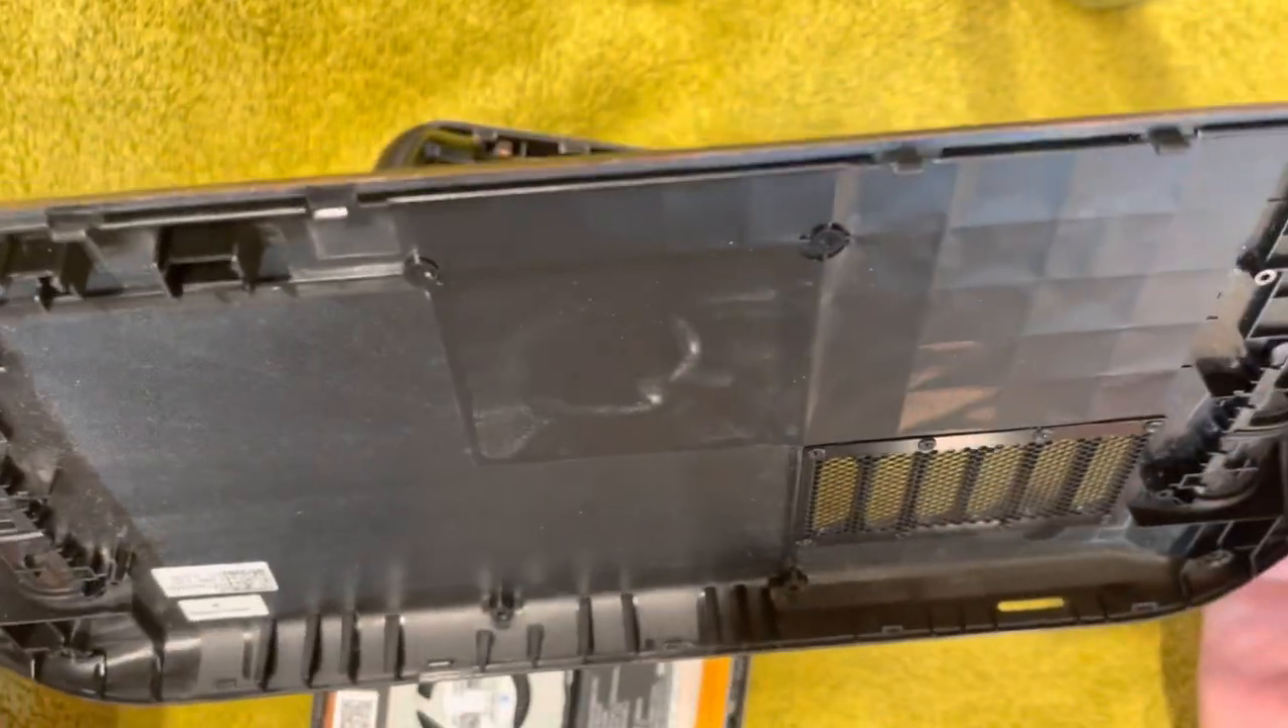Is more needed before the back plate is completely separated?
No.